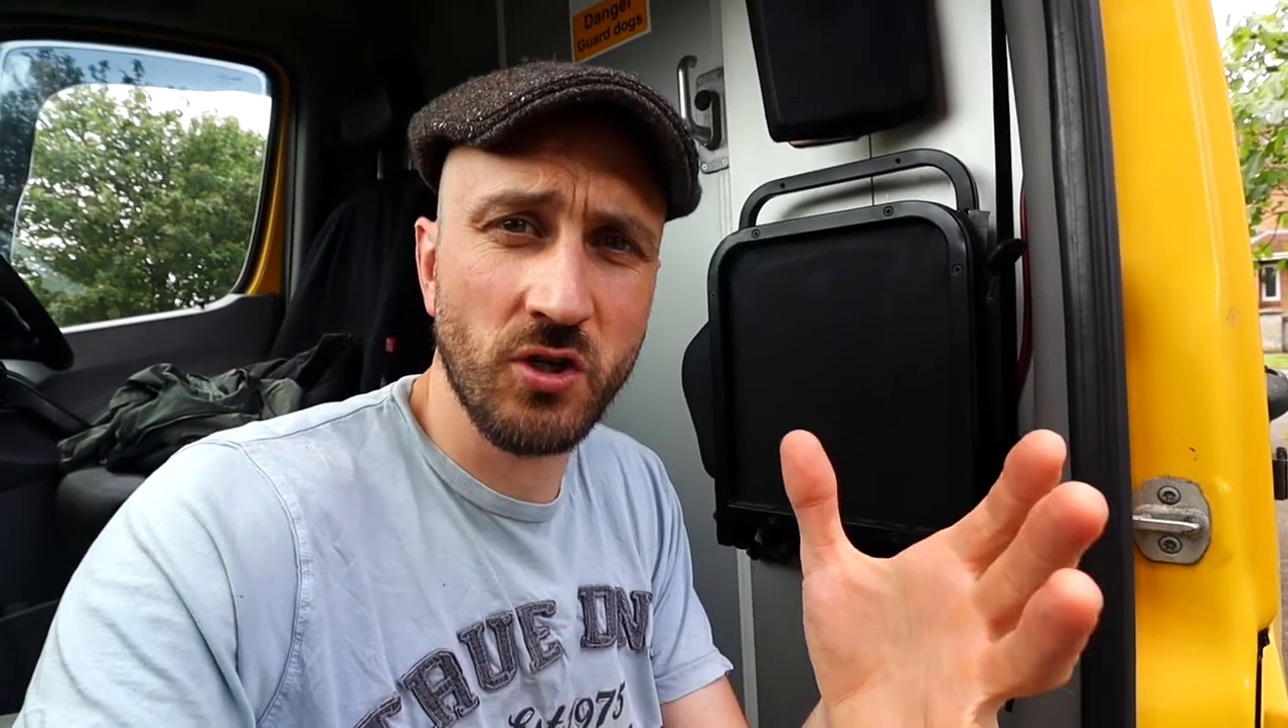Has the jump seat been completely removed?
No.